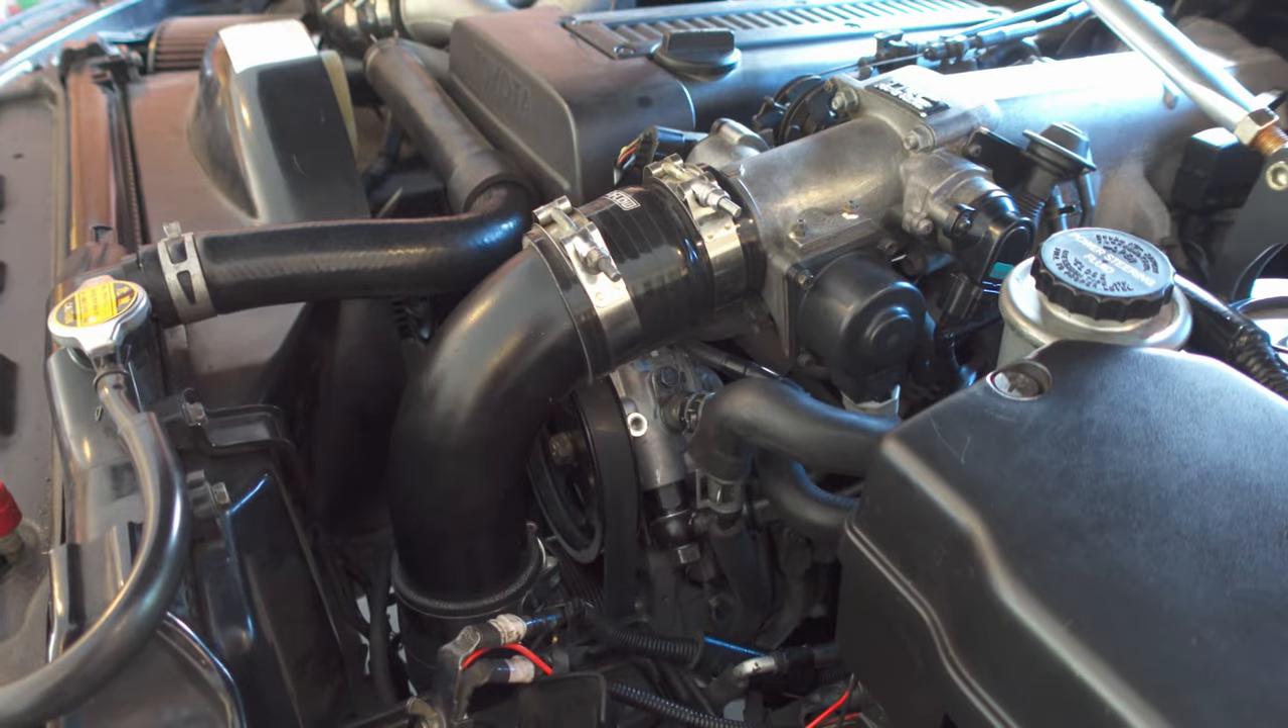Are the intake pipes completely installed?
Yes.